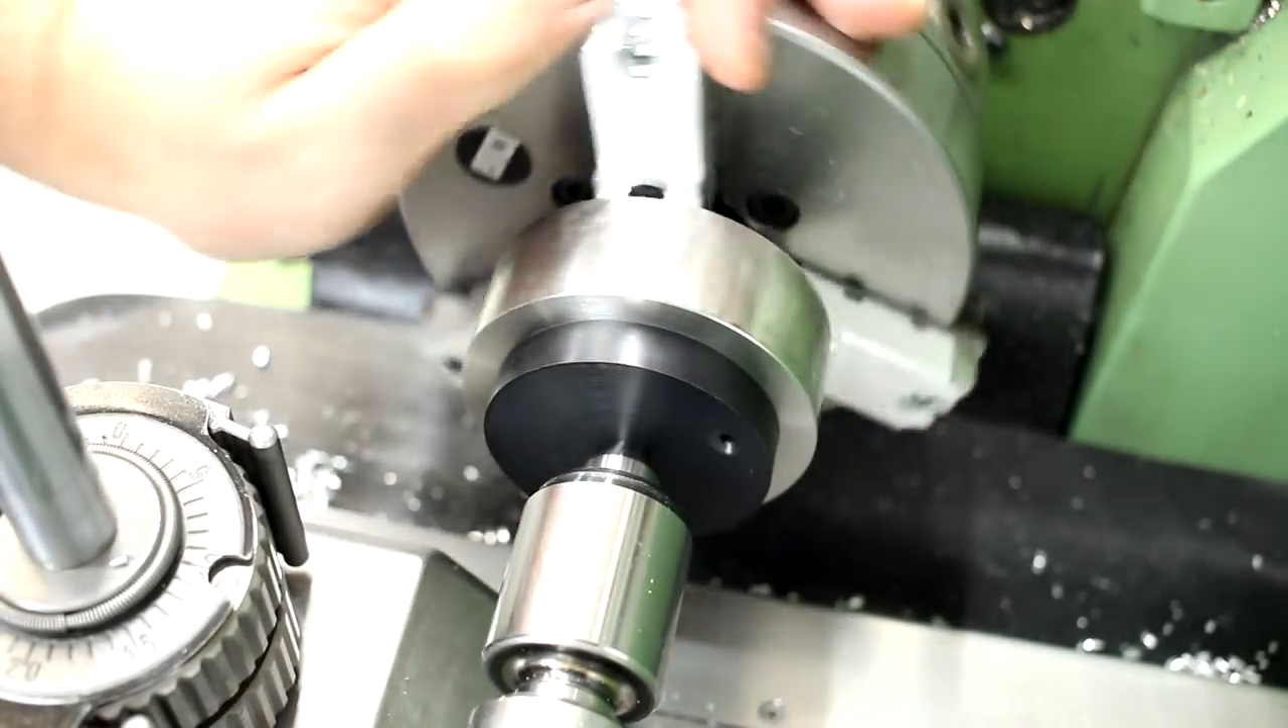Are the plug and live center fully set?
Yes.